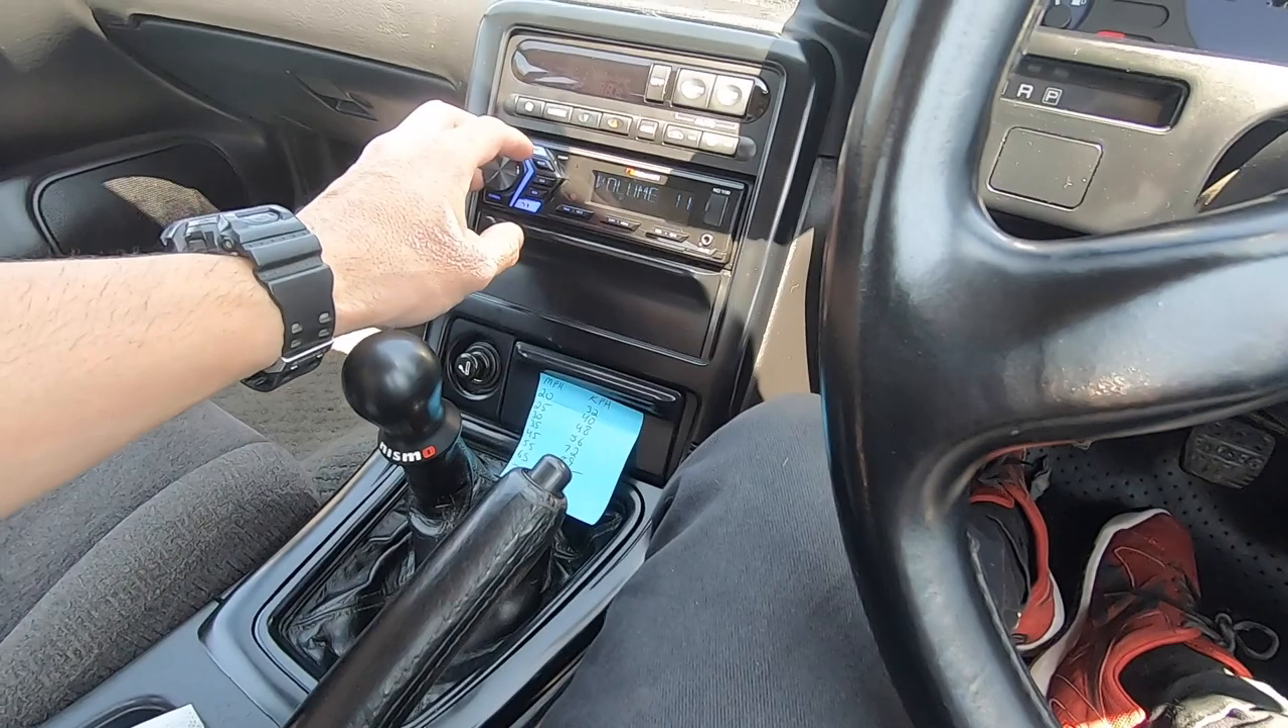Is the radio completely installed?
Yes.